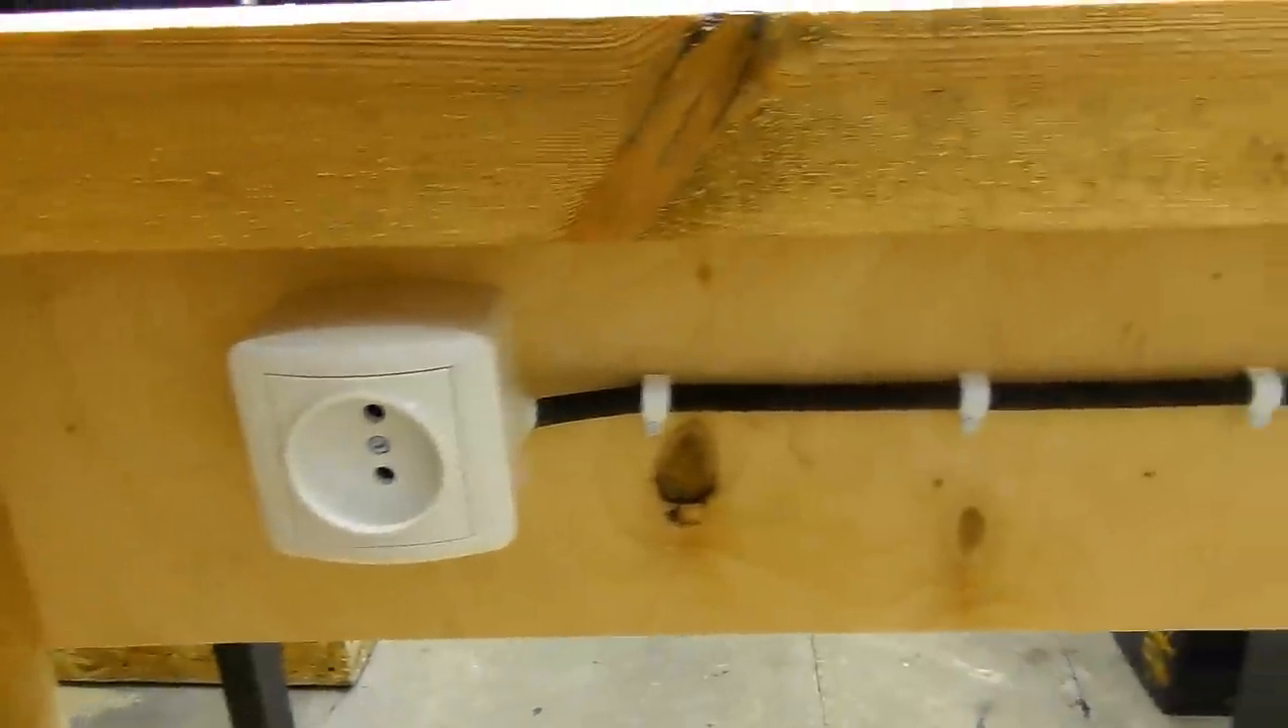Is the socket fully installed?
Yes.